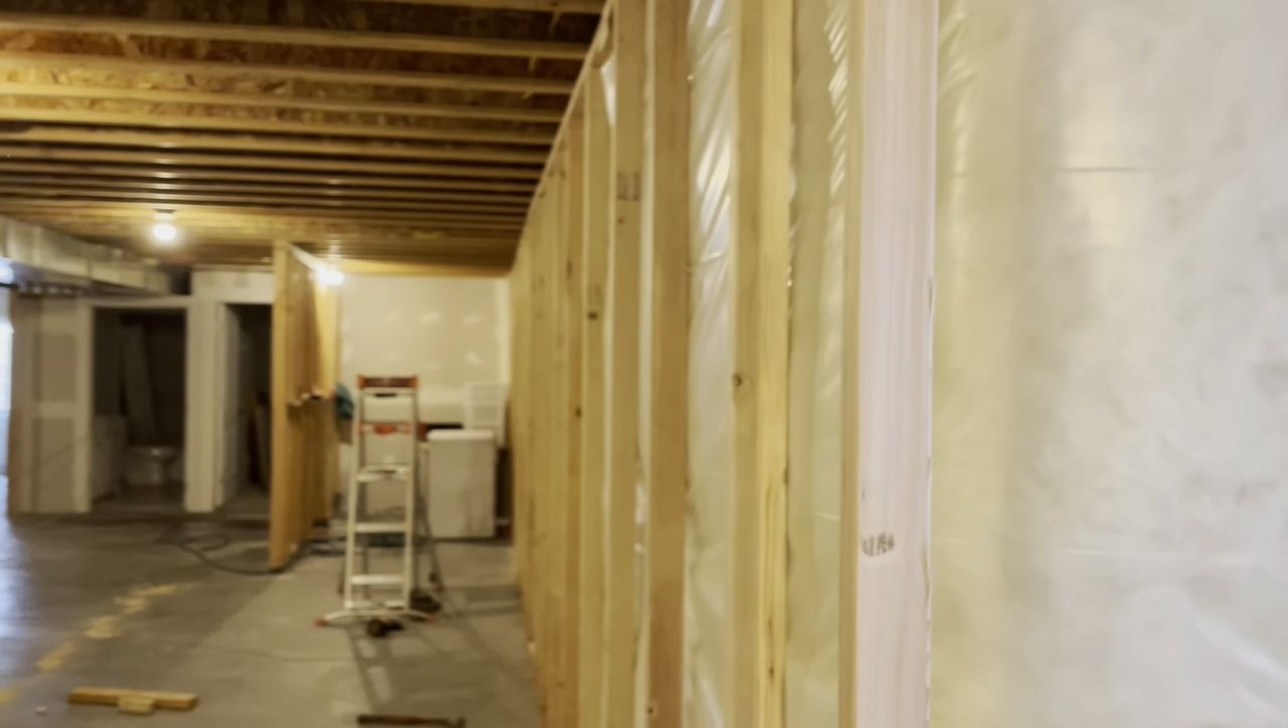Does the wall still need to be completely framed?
No.